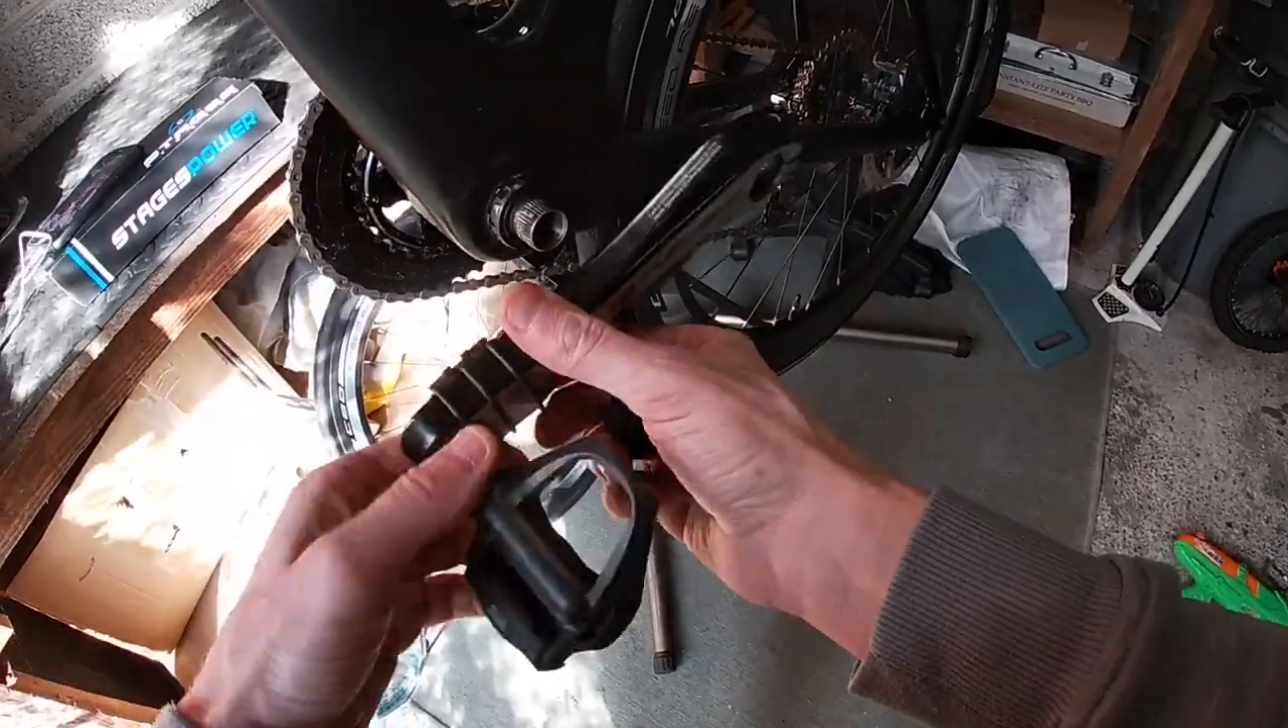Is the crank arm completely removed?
Yes.